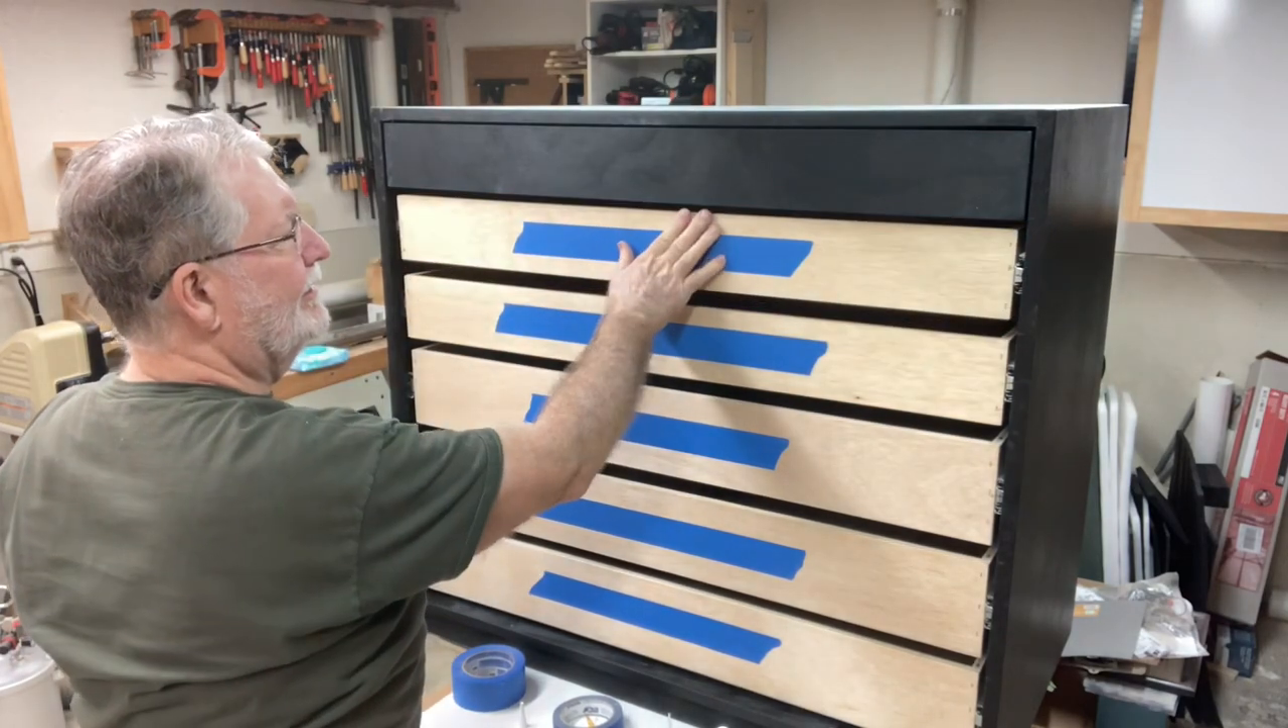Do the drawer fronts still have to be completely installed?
Yes.